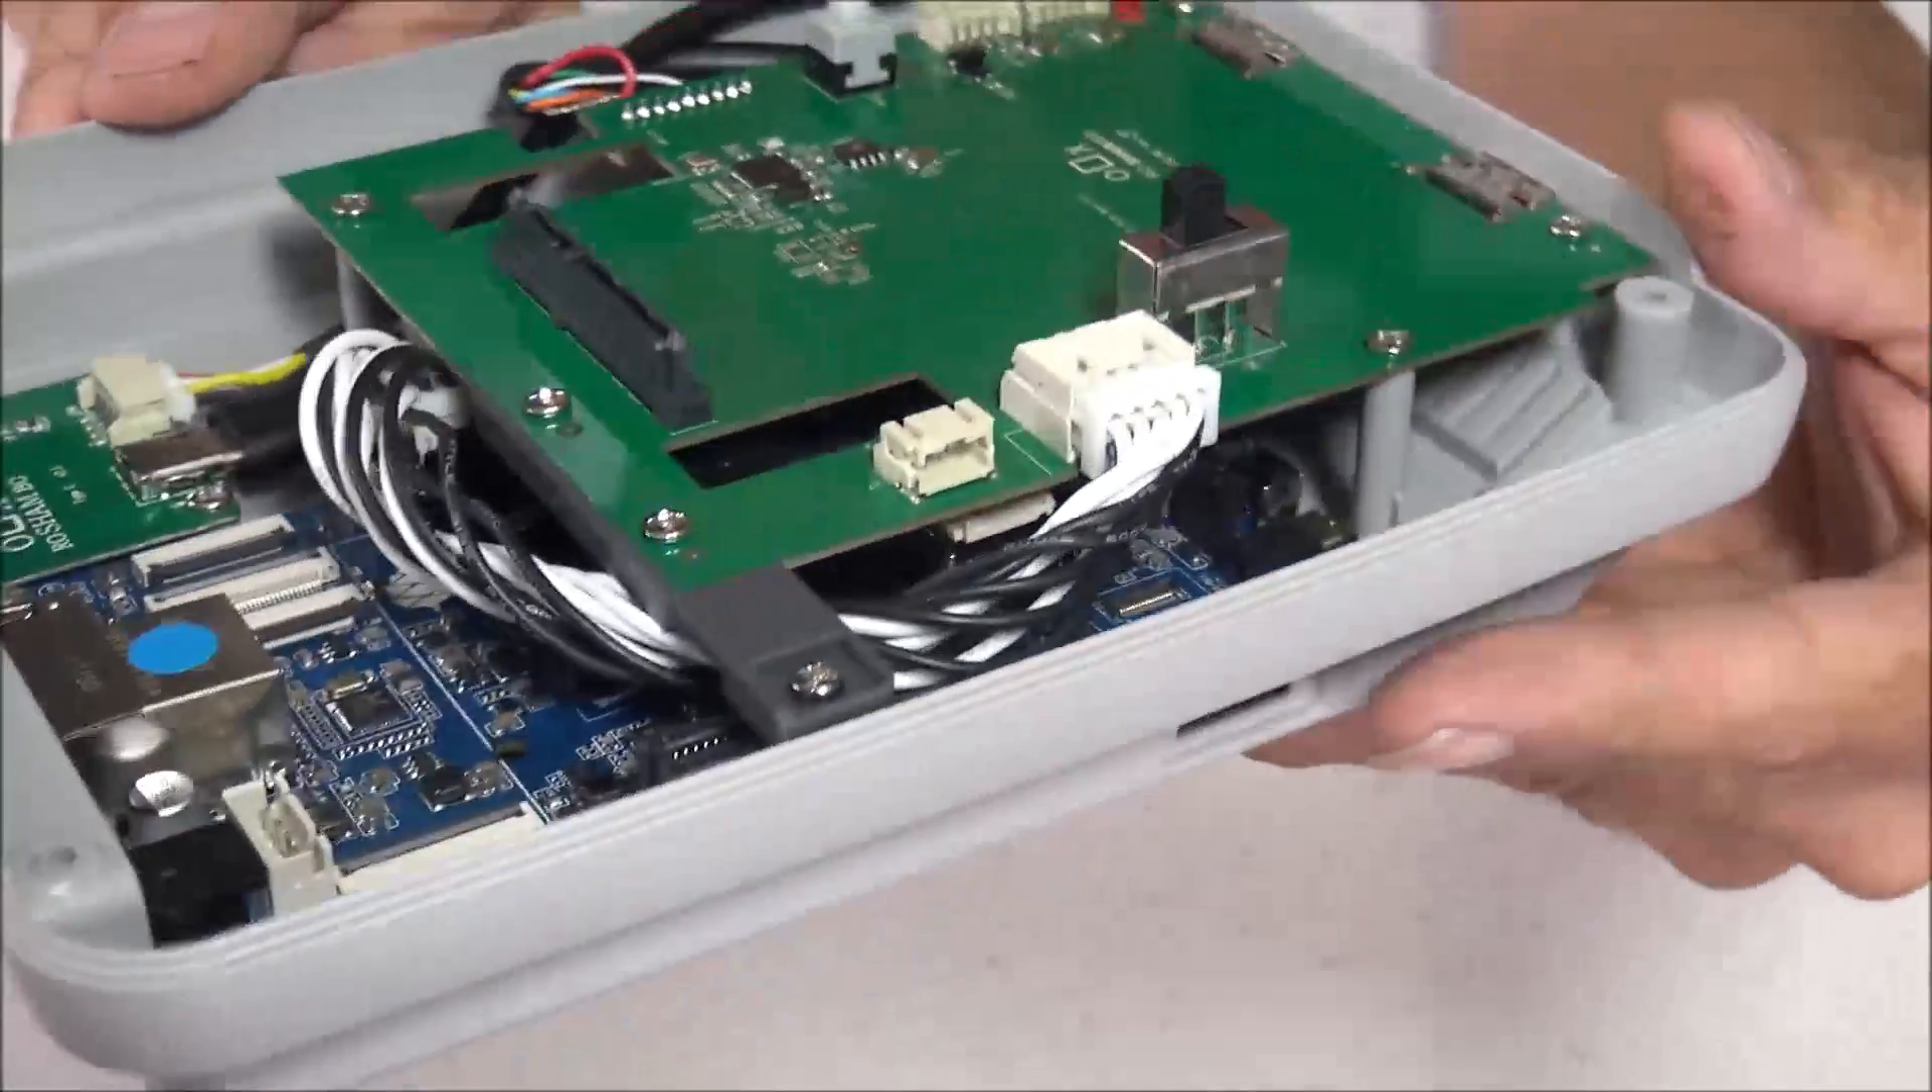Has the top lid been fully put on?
No.